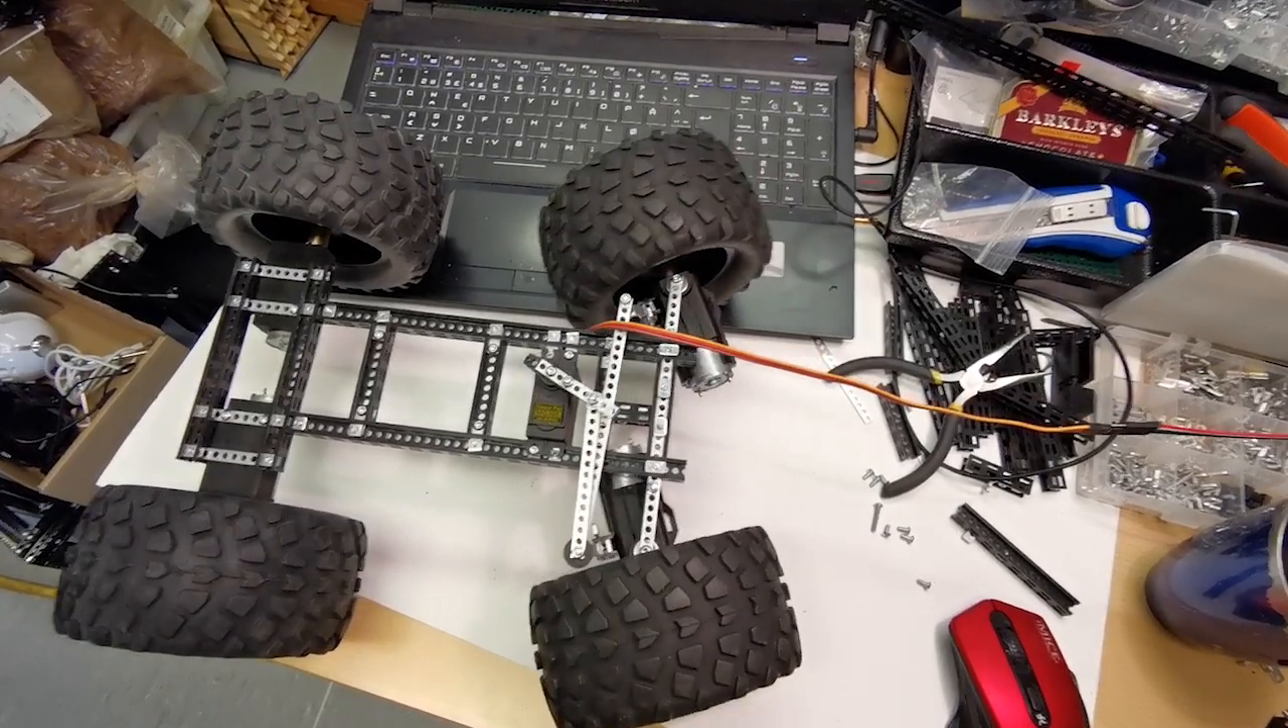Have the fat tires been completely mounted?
Yes.